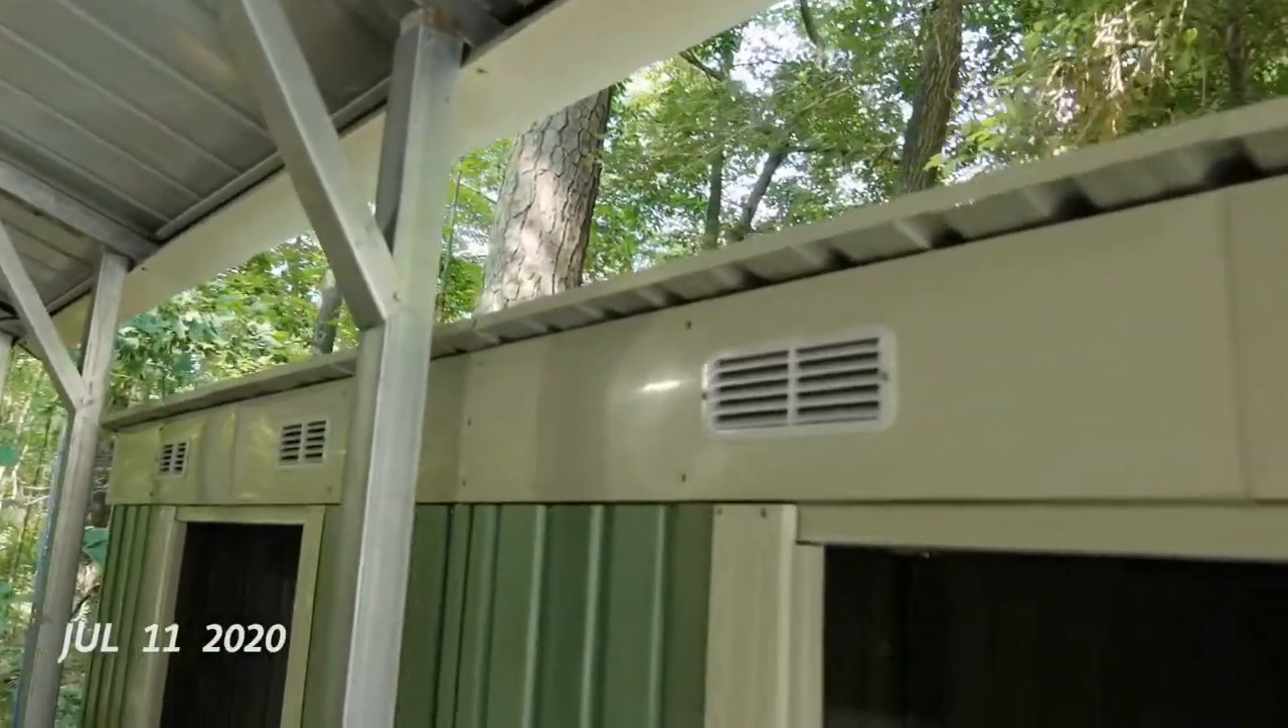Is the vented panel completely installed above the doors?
Yes.